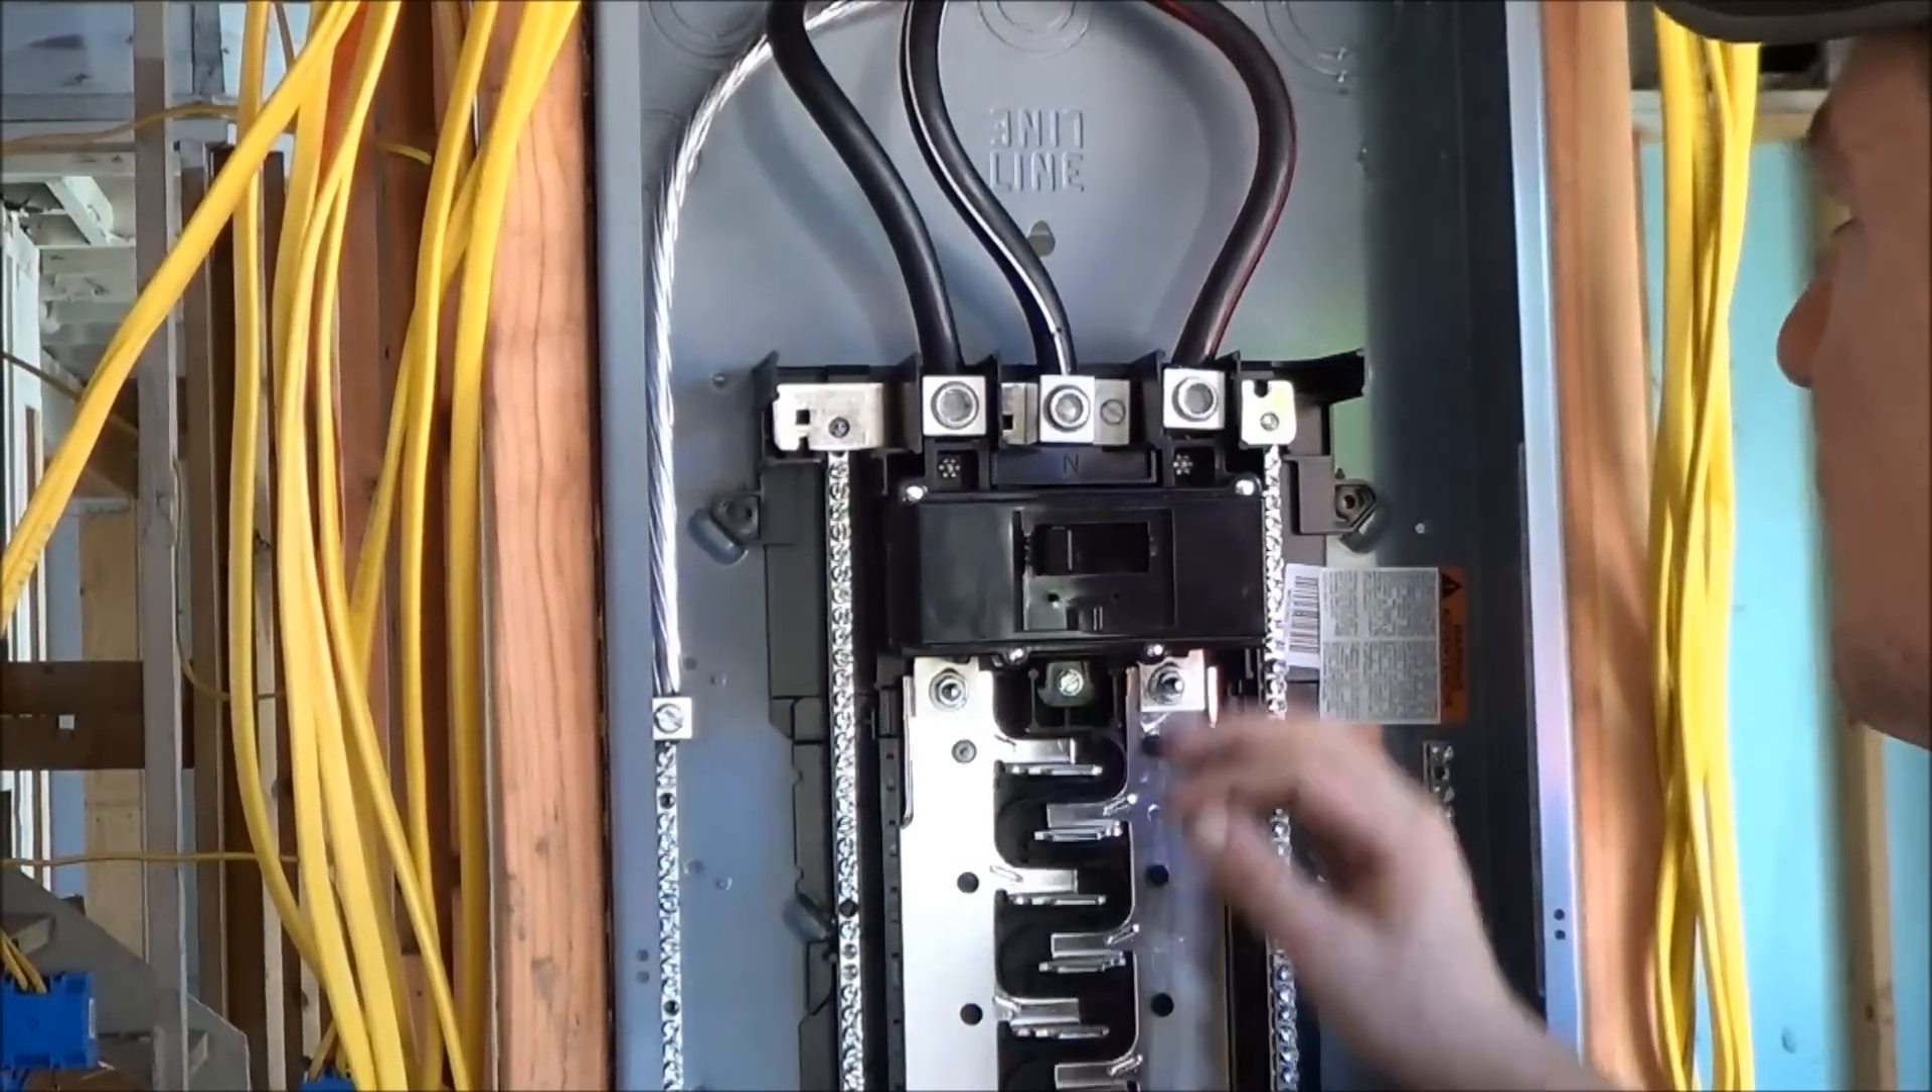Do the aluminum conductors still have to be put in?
No.